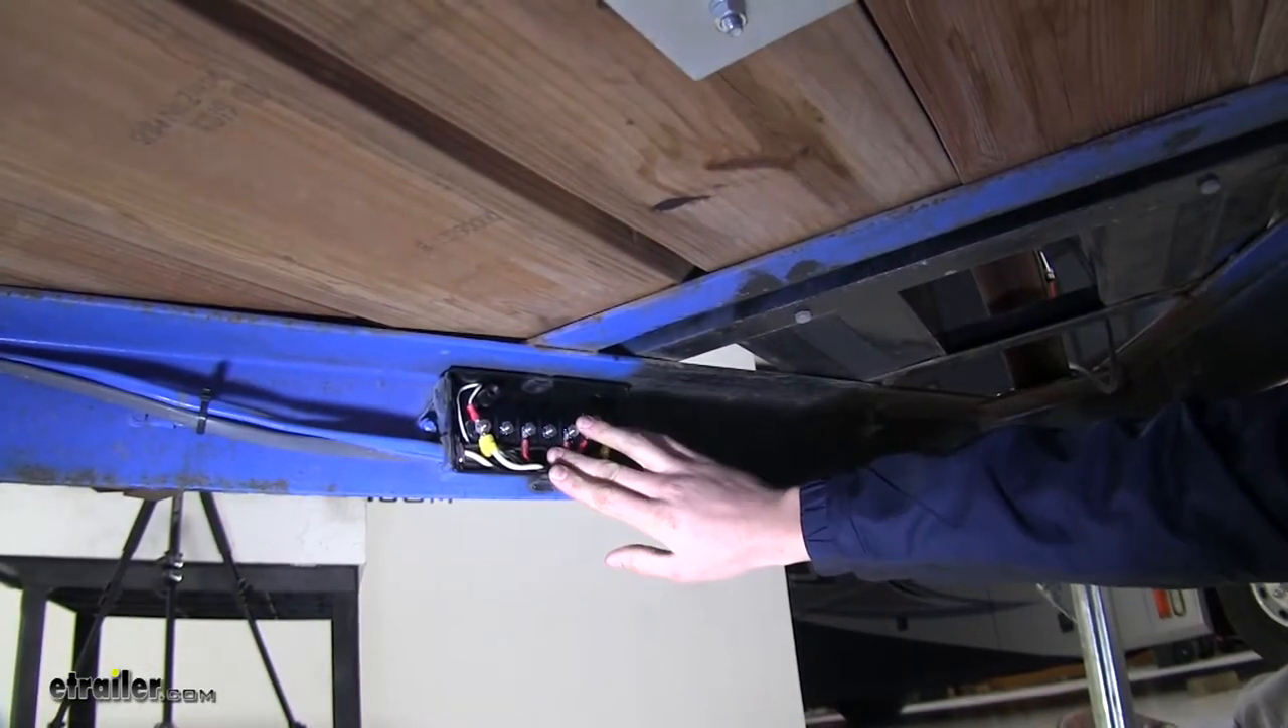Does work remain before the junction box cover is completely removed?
No.